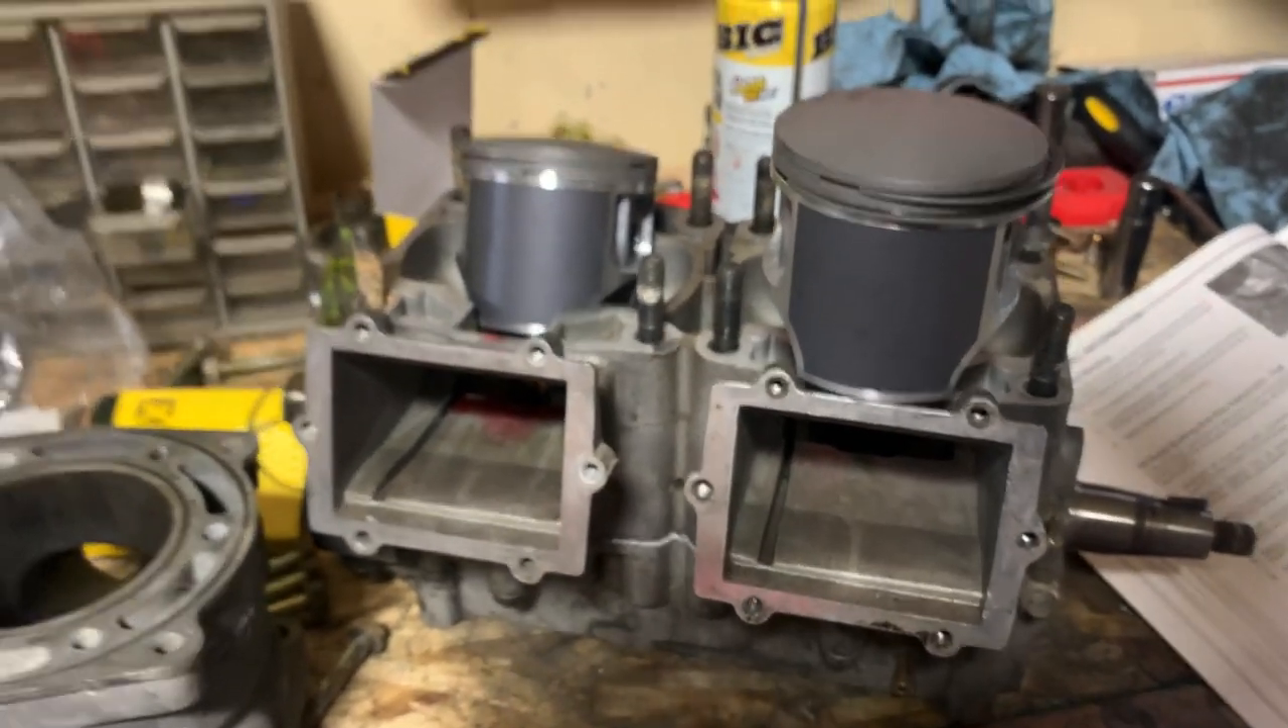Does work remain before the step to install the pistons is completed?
No.